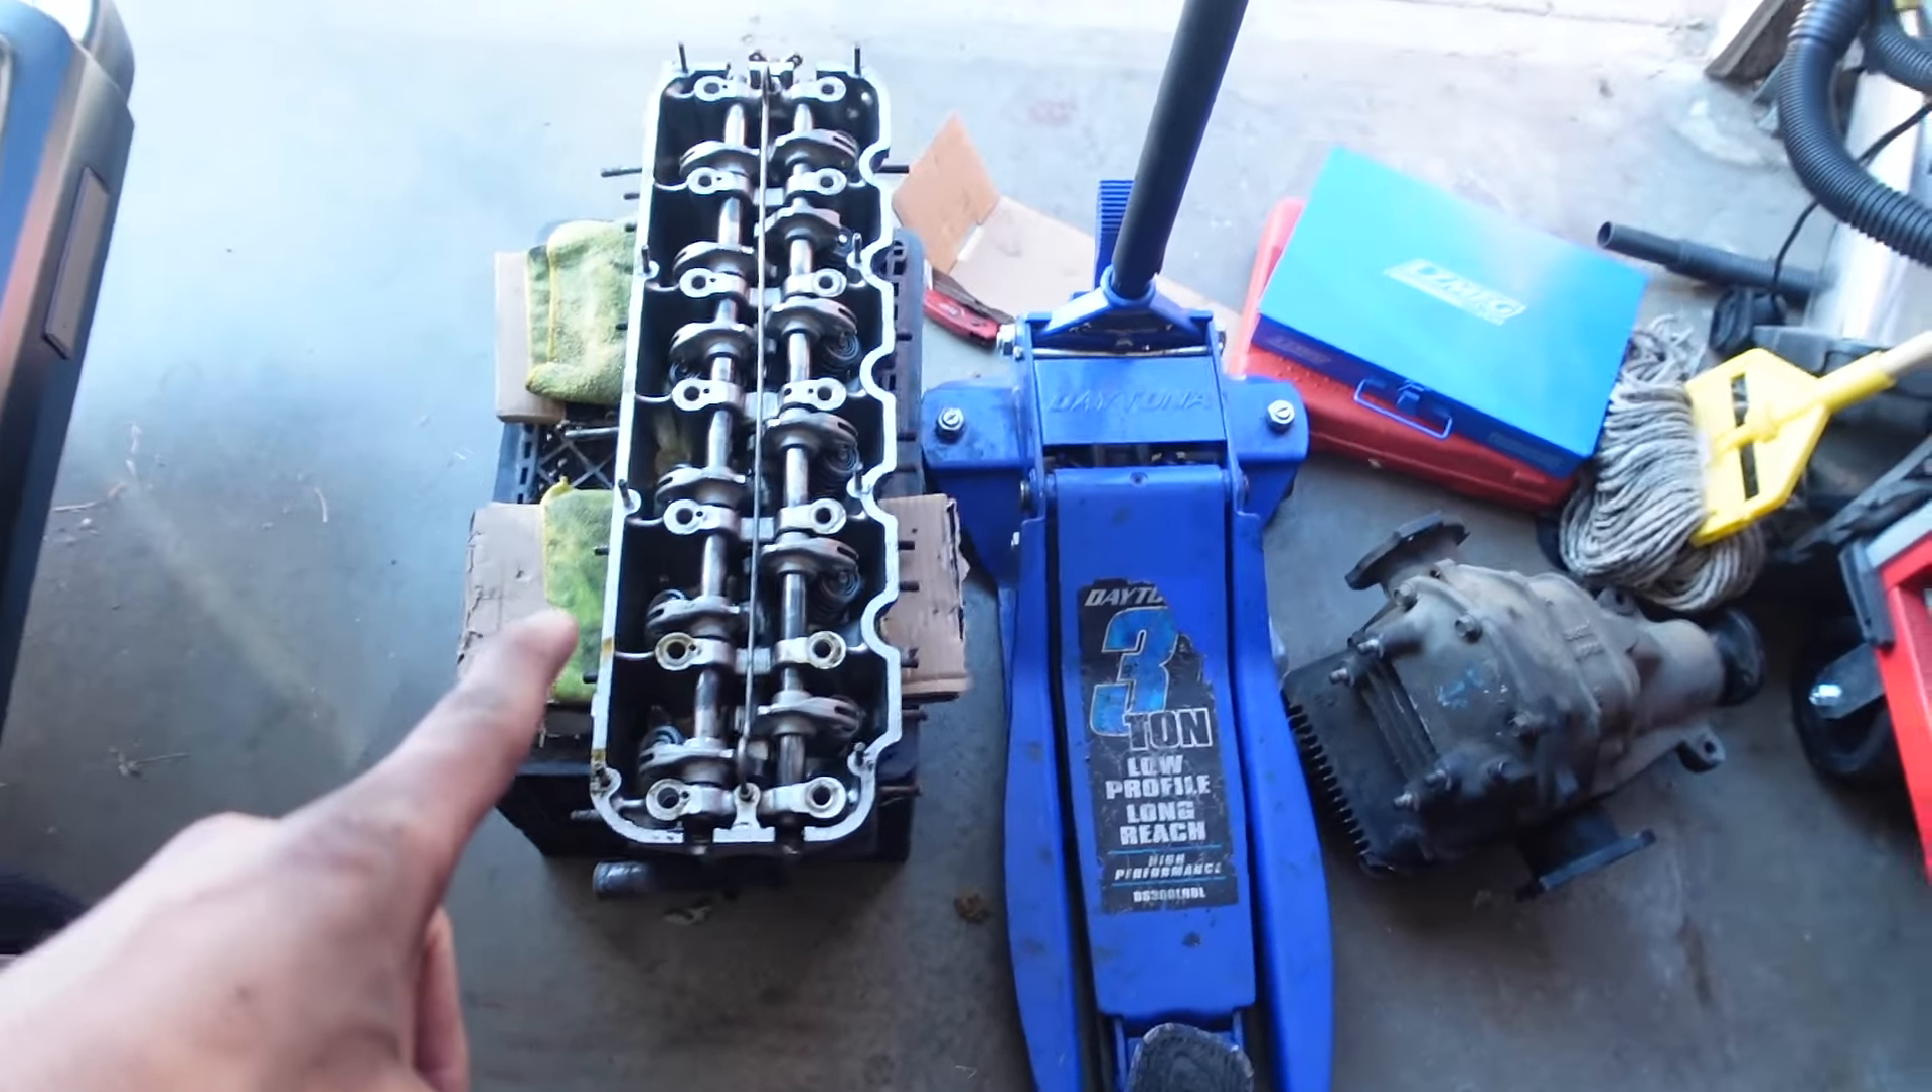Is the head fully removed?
Yes.